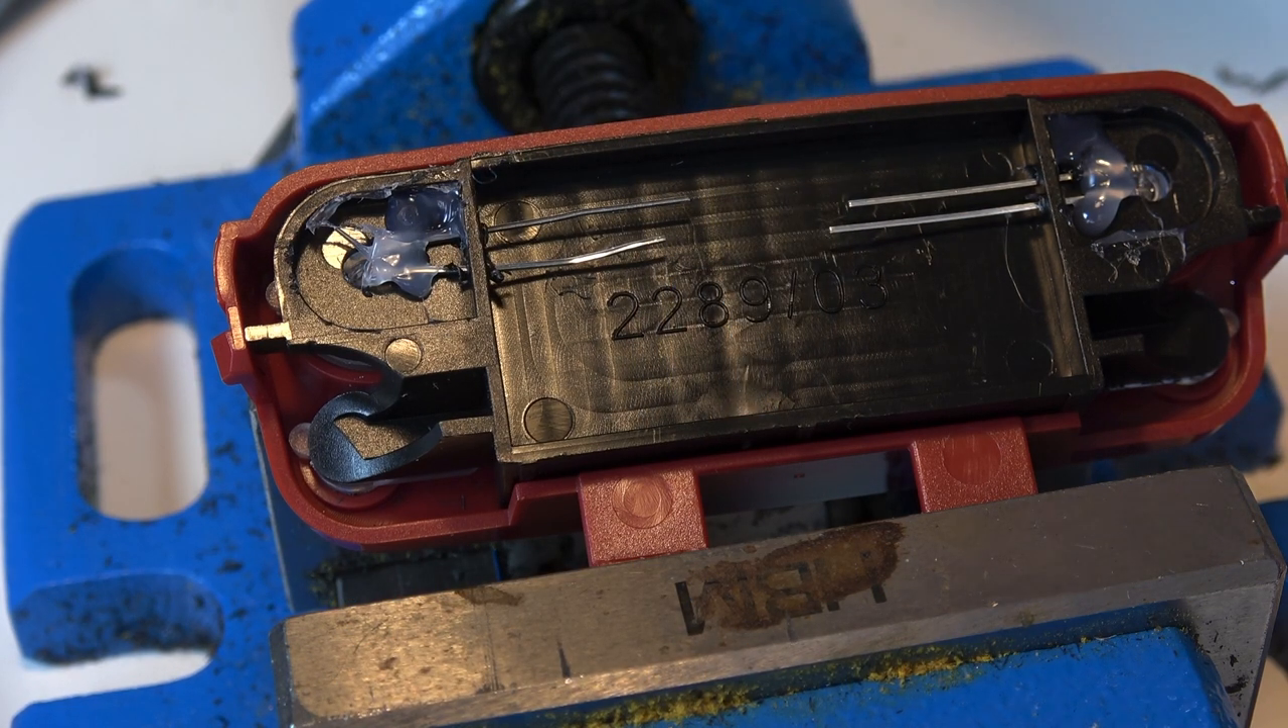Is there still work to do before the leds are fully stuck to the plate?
No.